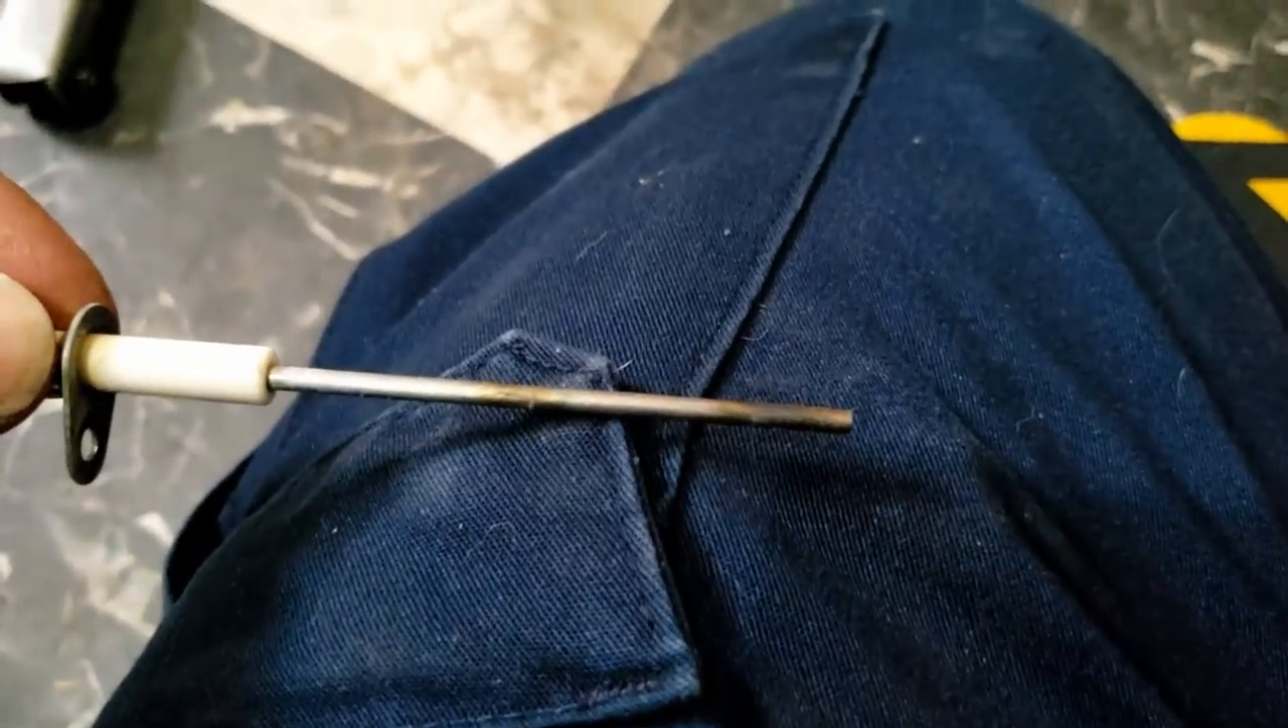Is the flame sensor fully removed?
Yes.